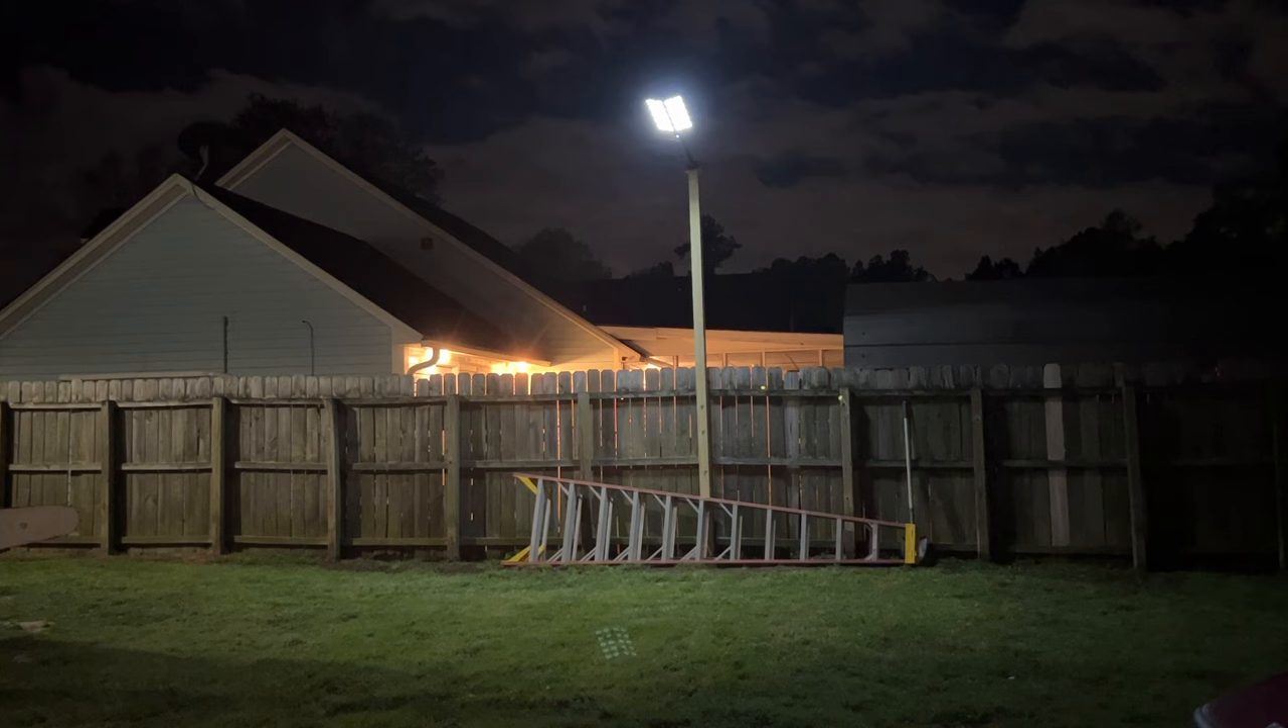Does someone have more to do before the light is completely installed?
No.